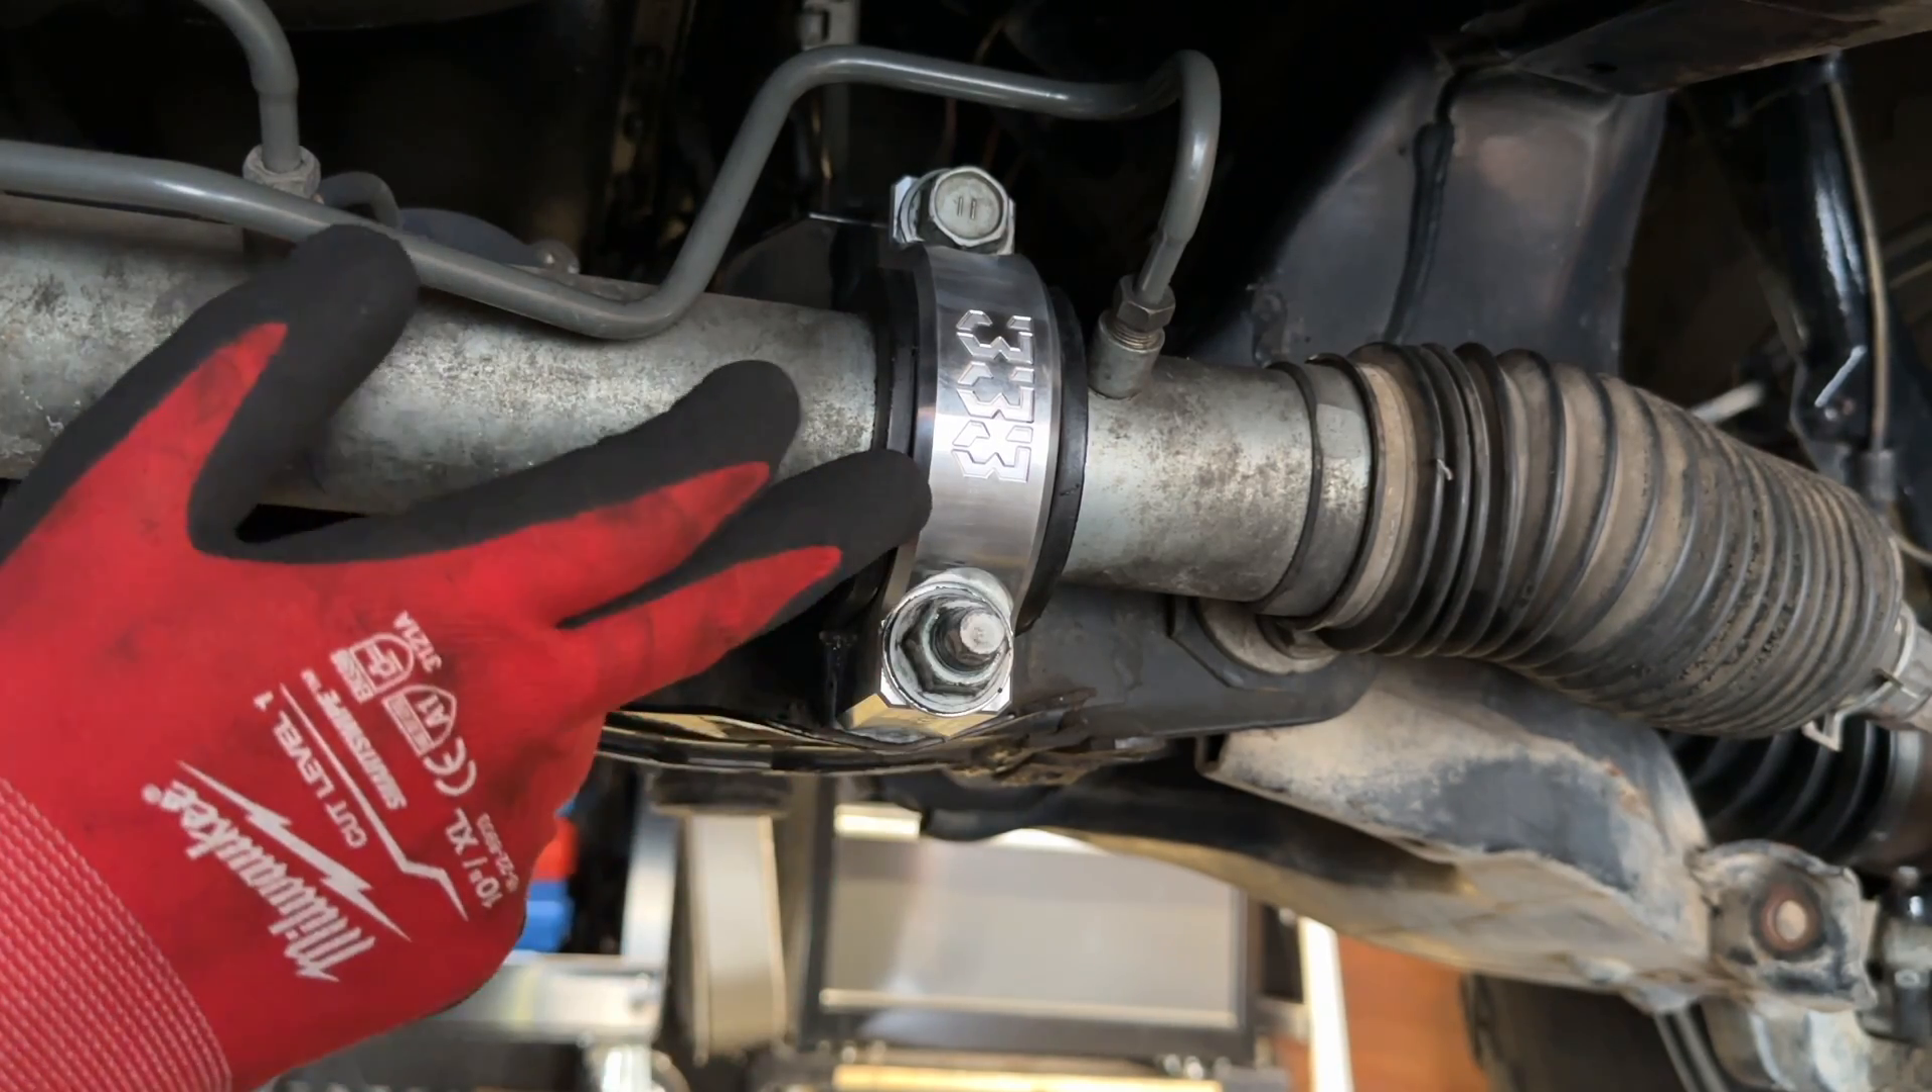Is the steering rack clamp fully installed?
Yes.